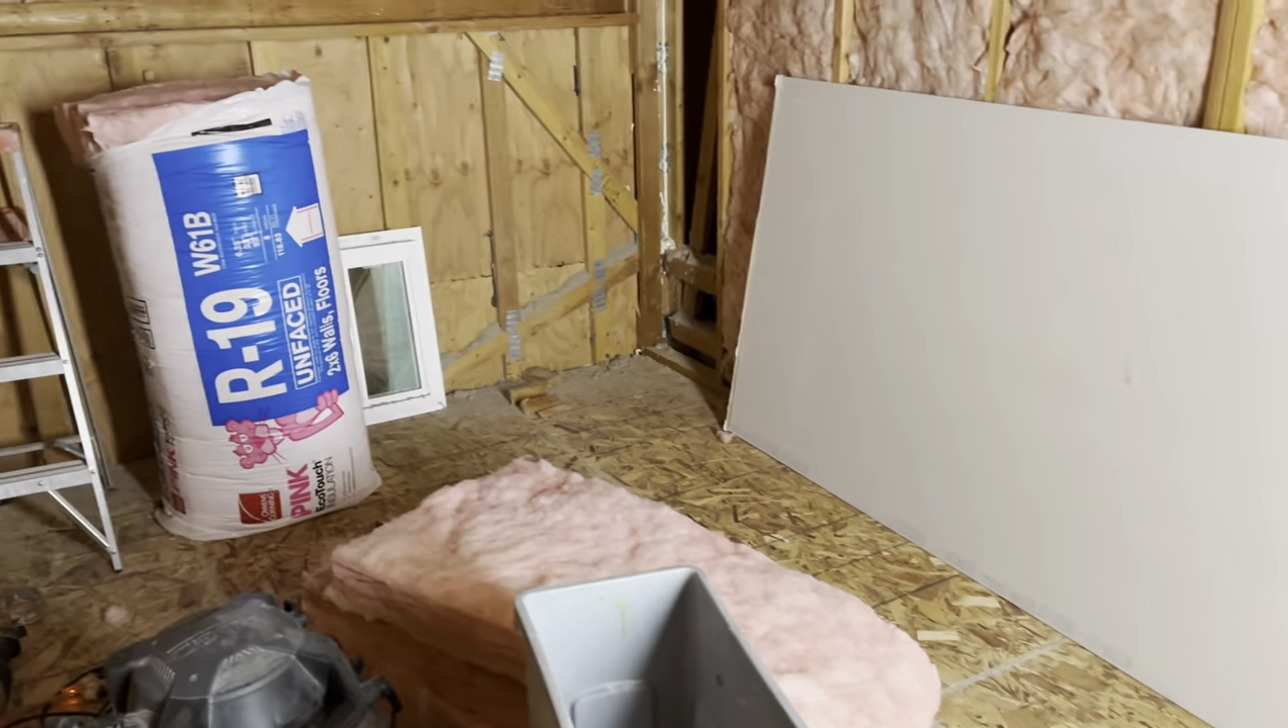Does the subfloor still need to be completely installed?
No.